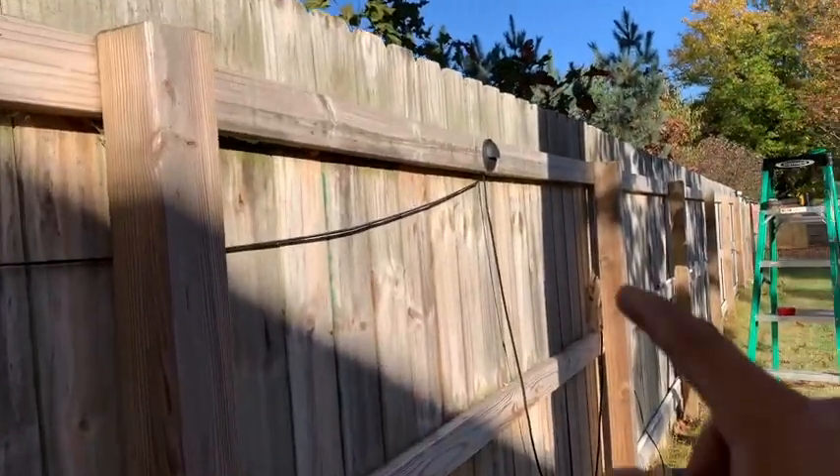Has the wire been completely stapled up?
No.